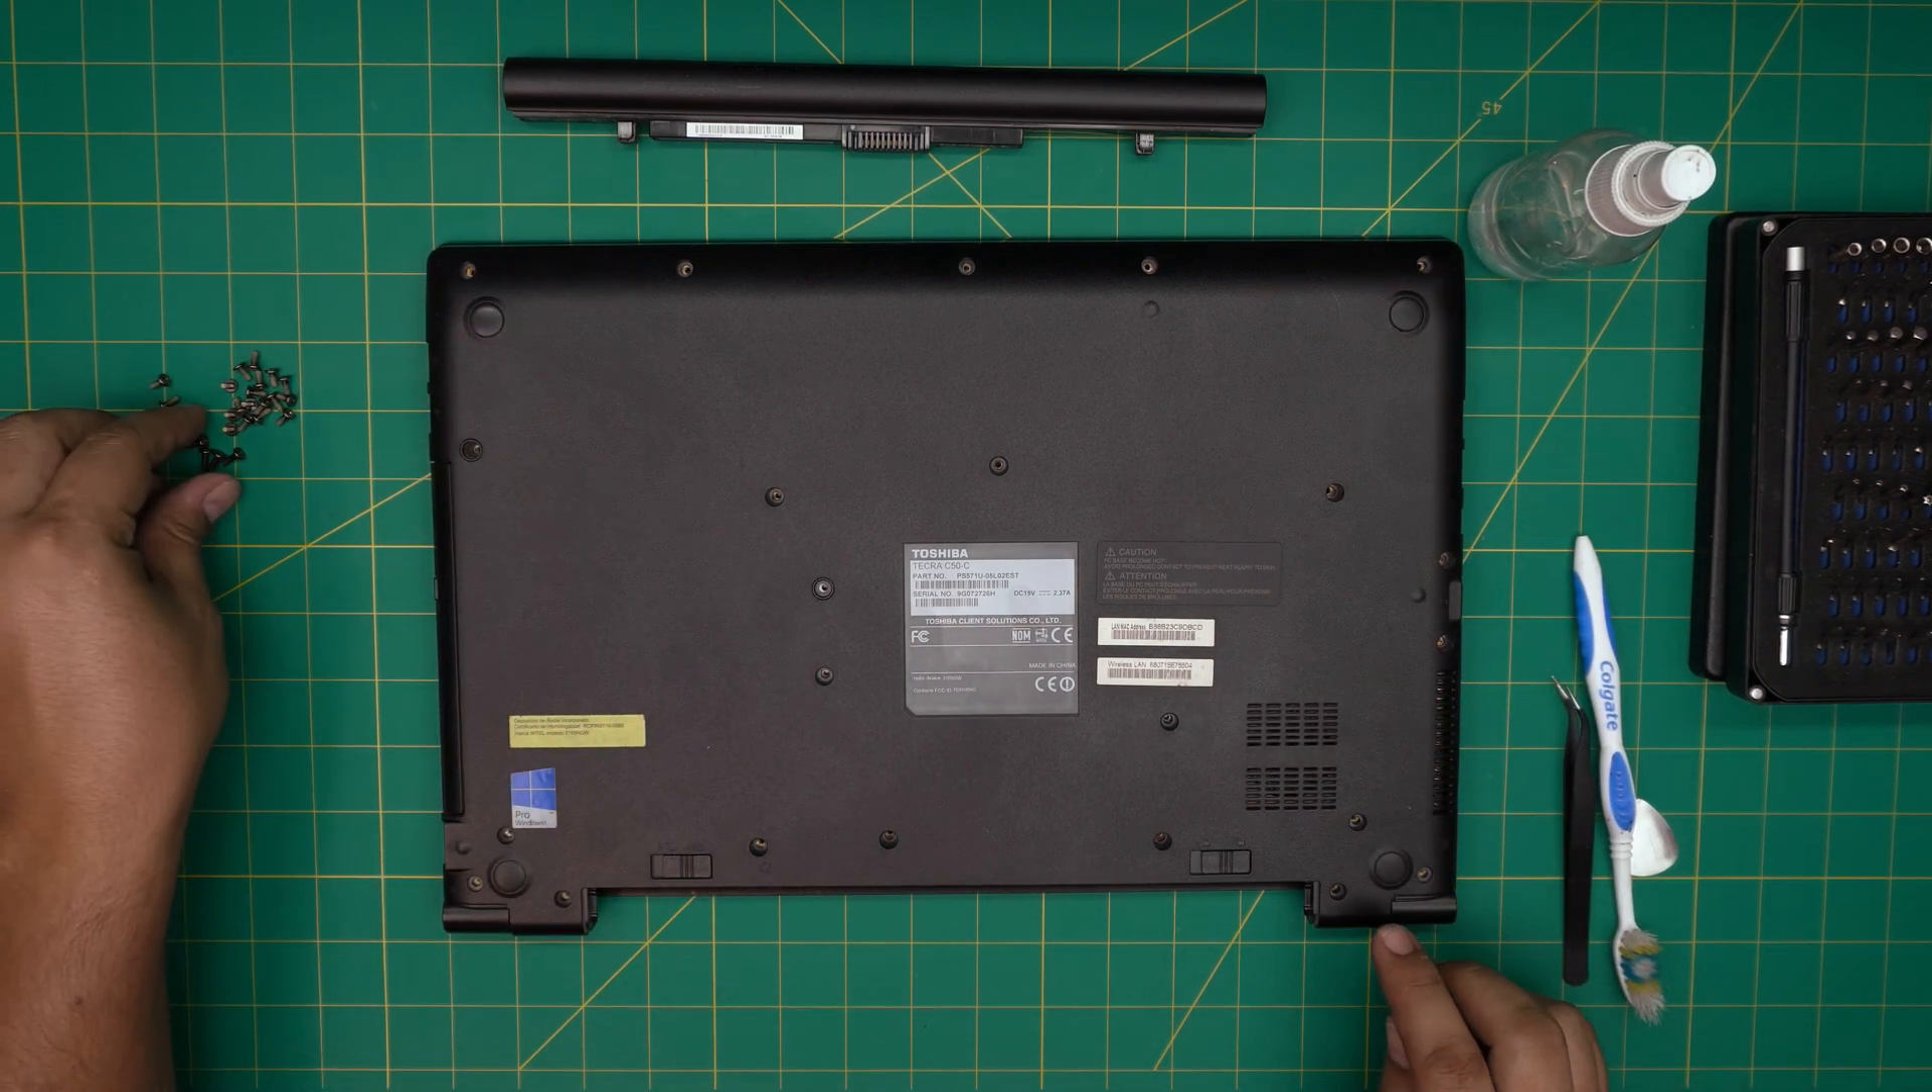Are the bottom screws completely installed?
No.